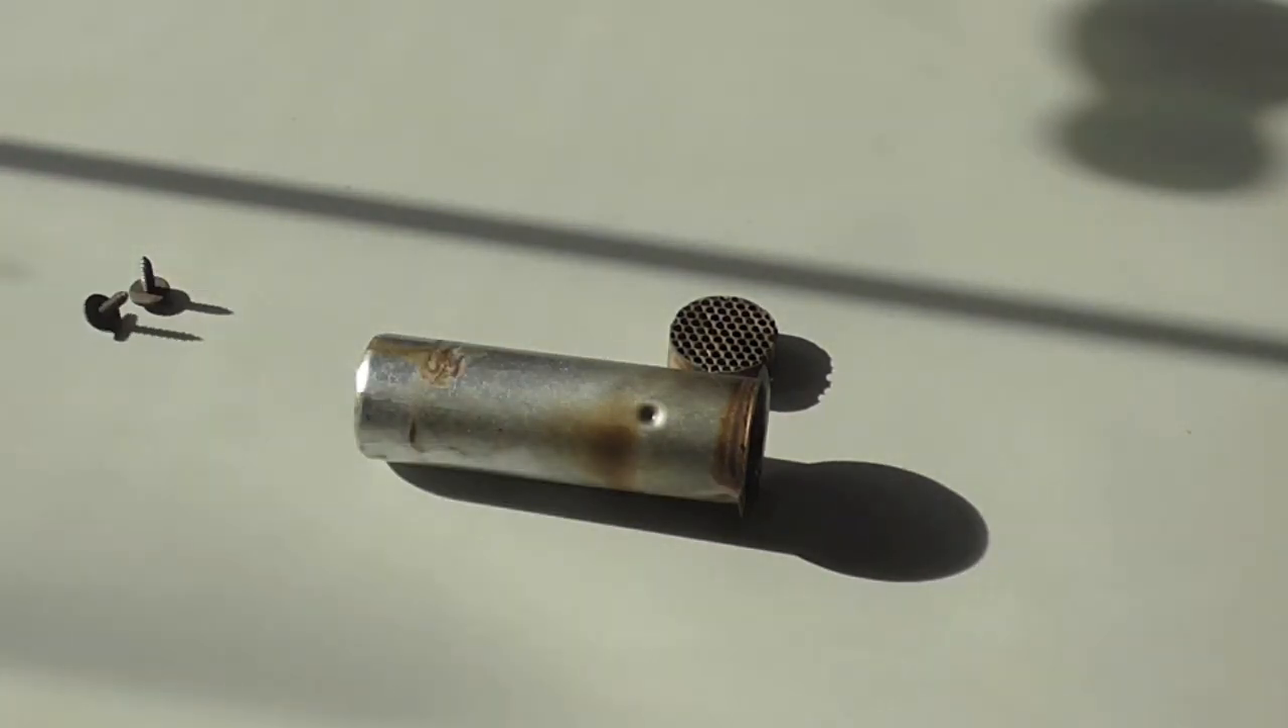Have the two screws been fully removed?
Yes.